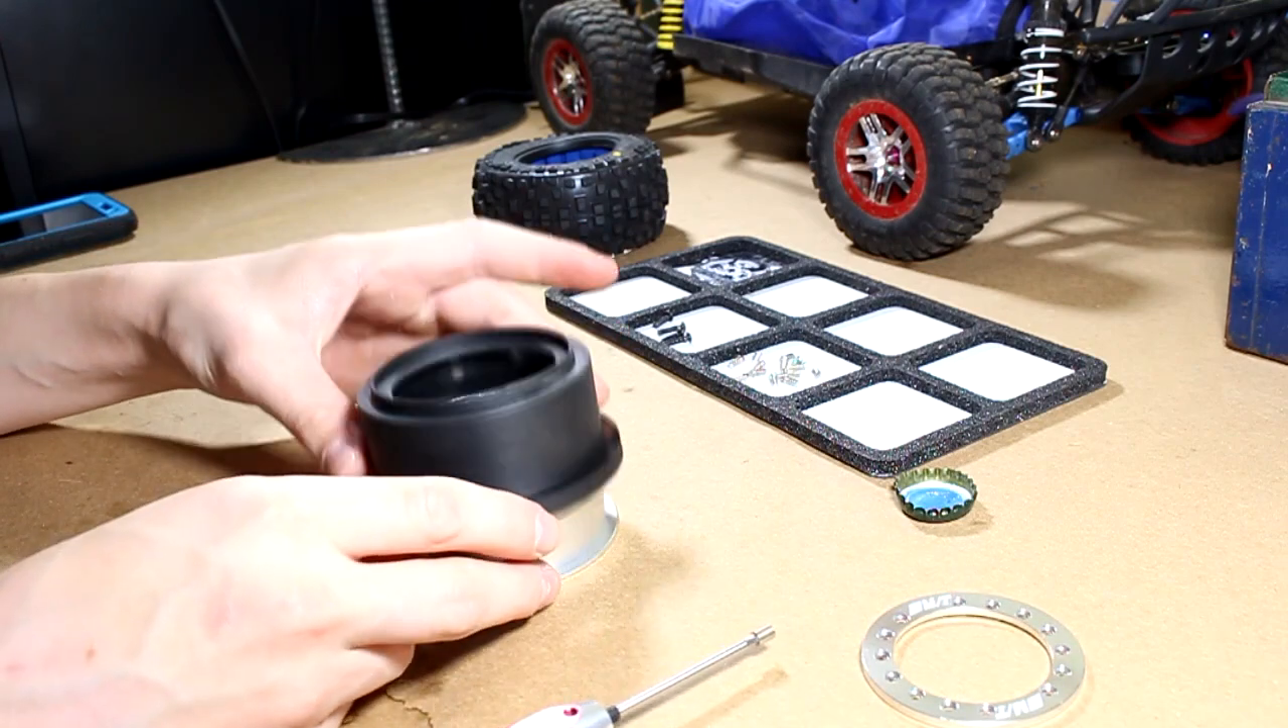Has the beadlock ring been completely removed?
Yes.